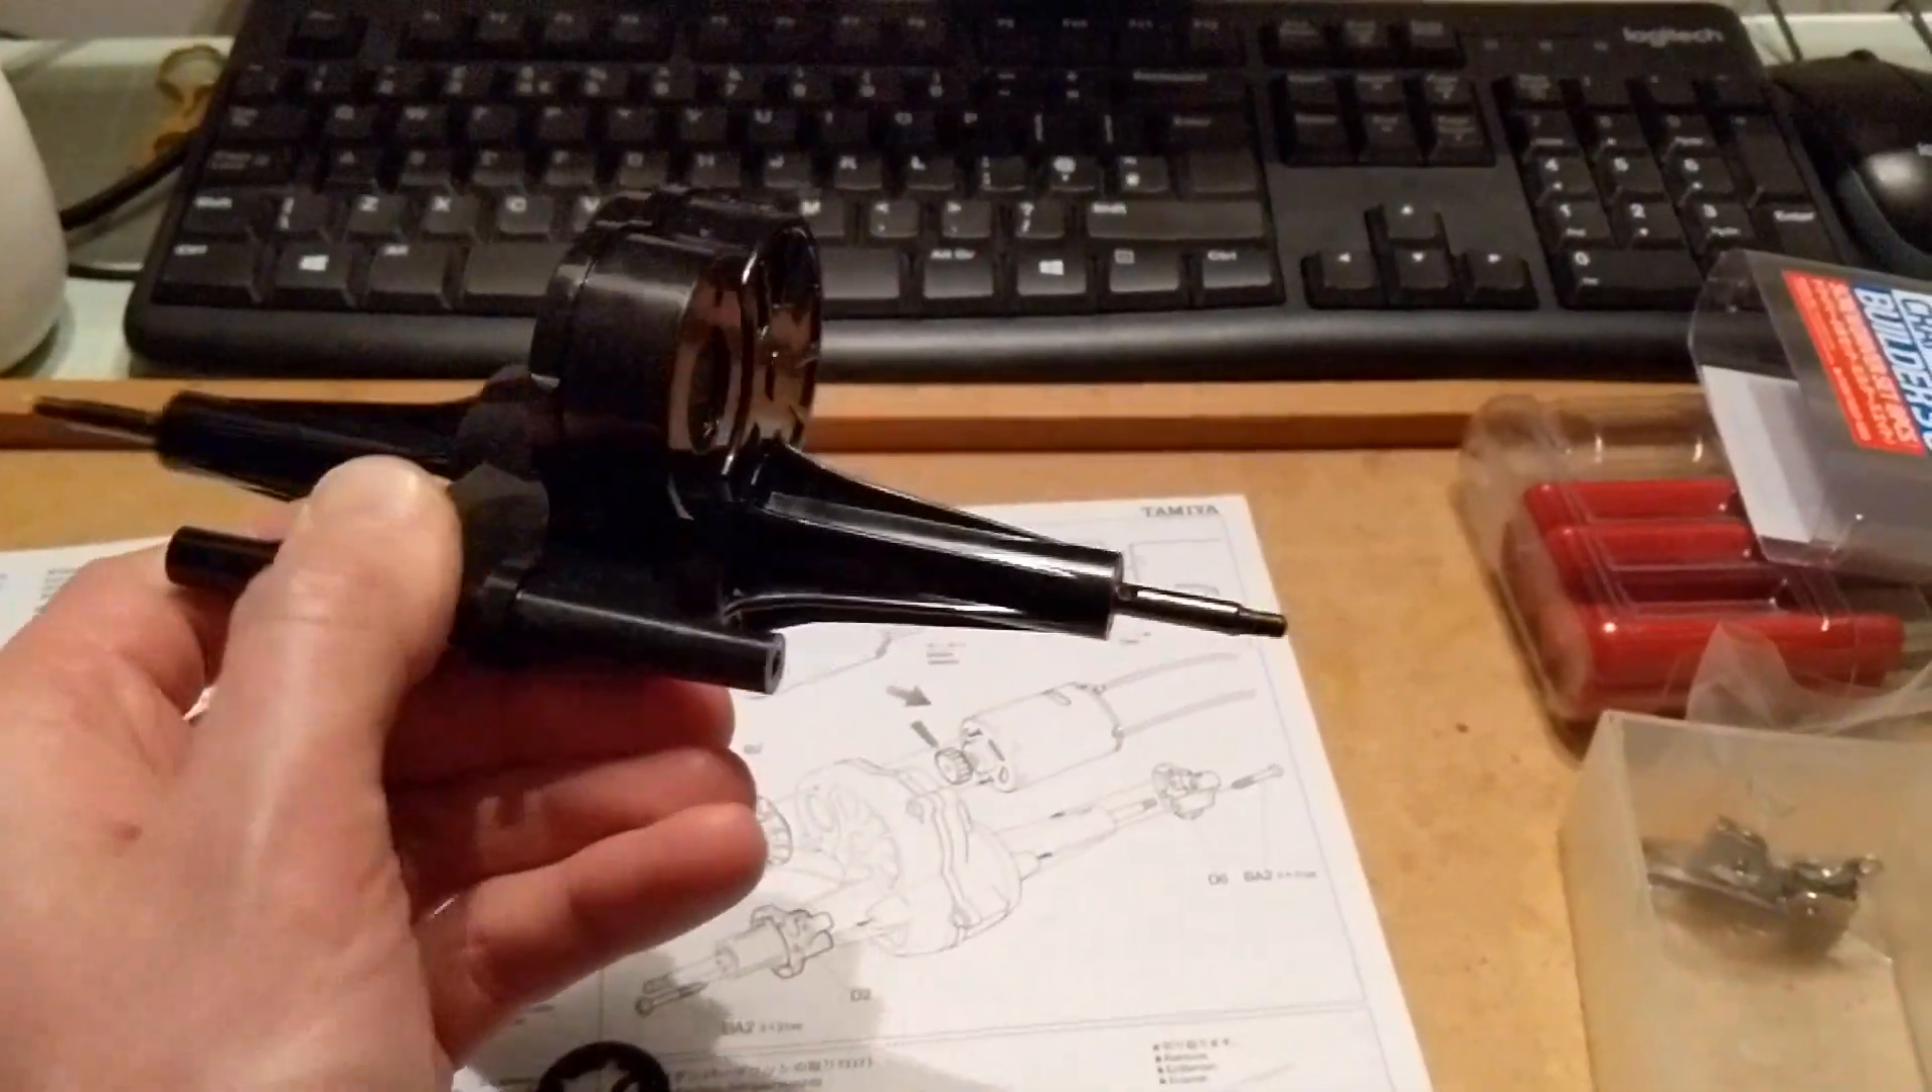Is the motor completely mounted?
No.